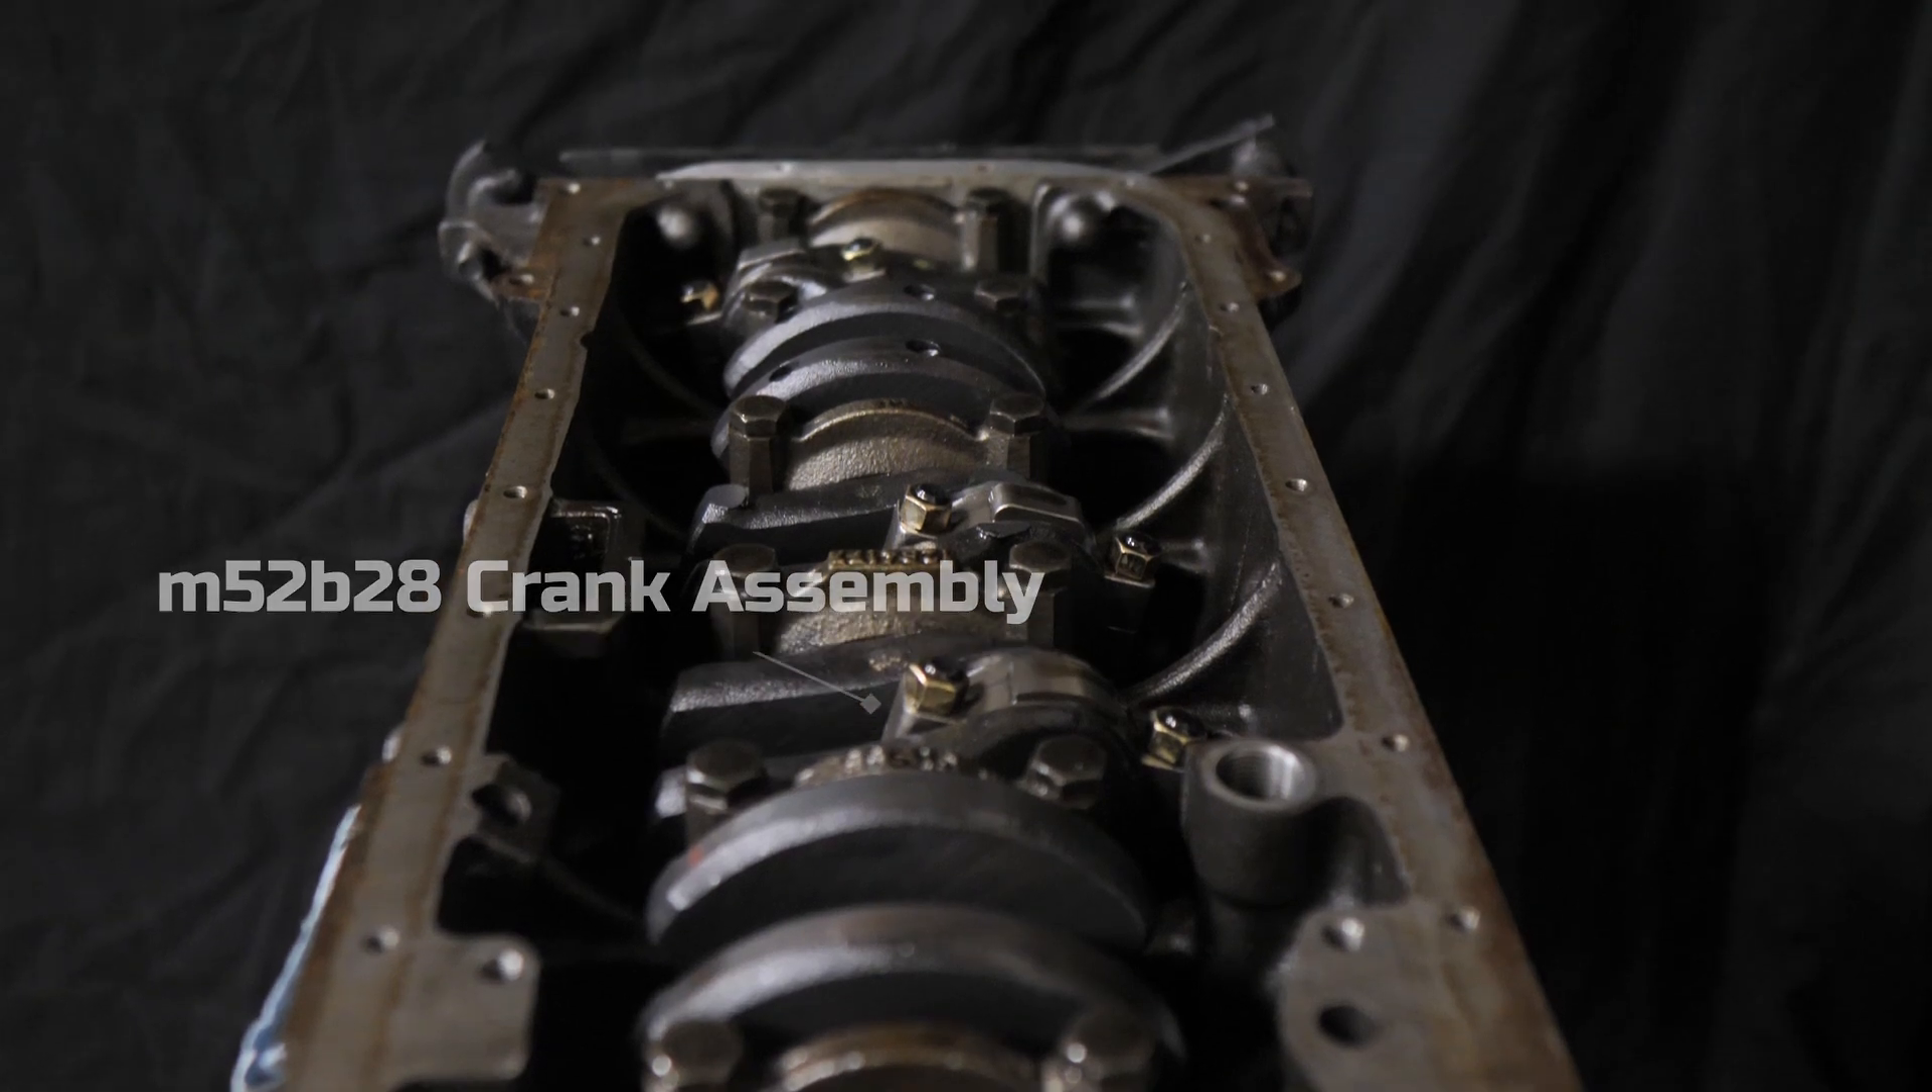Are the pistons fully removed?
No.